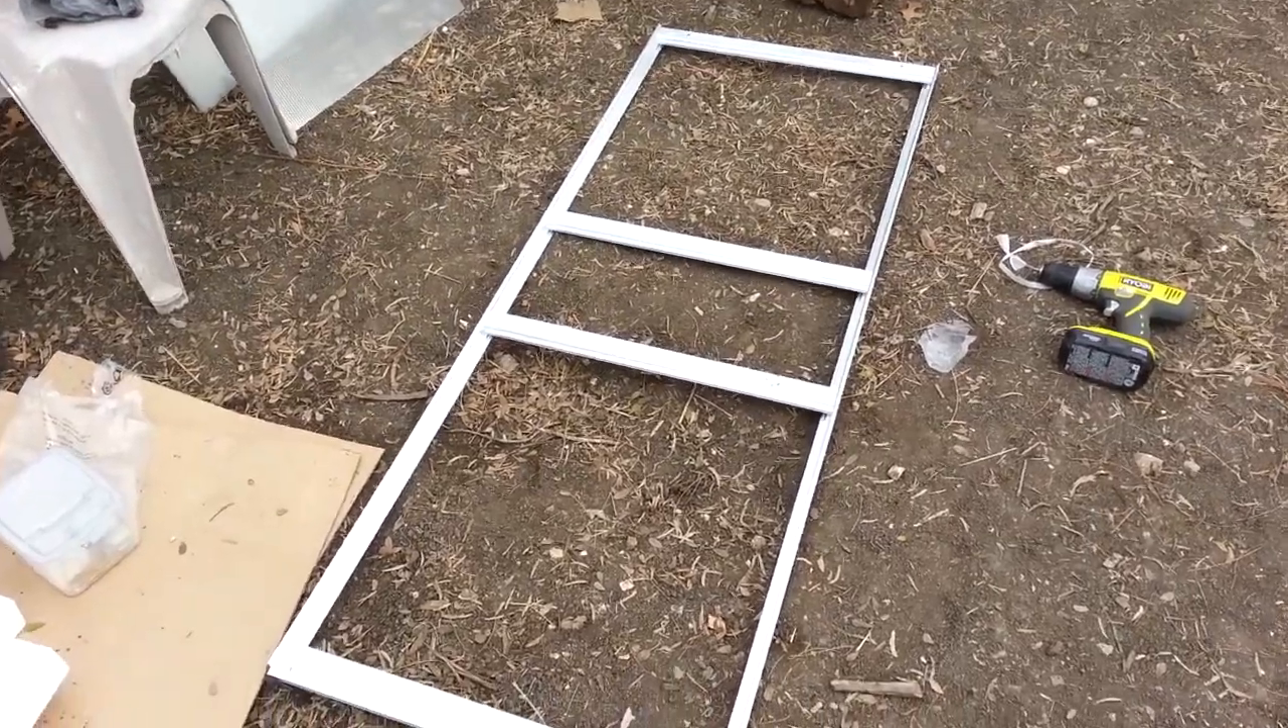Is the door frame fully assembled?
Yes.